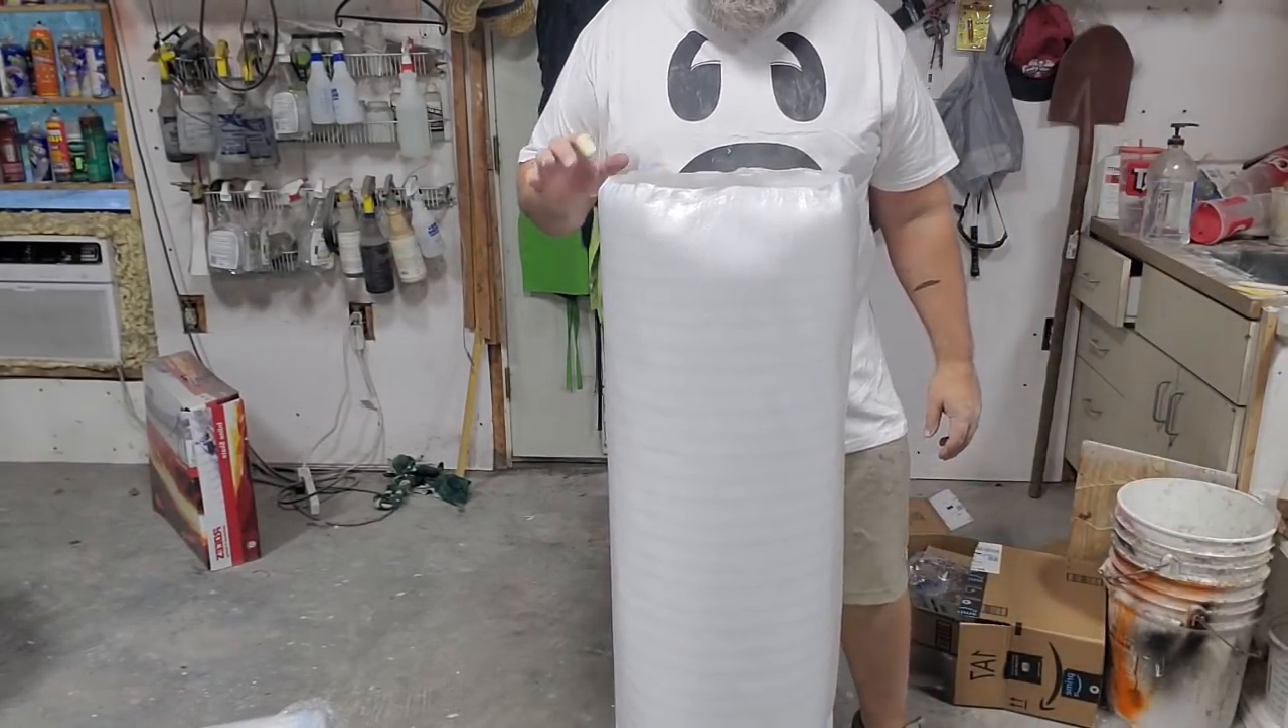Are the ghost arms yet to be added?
Yes.